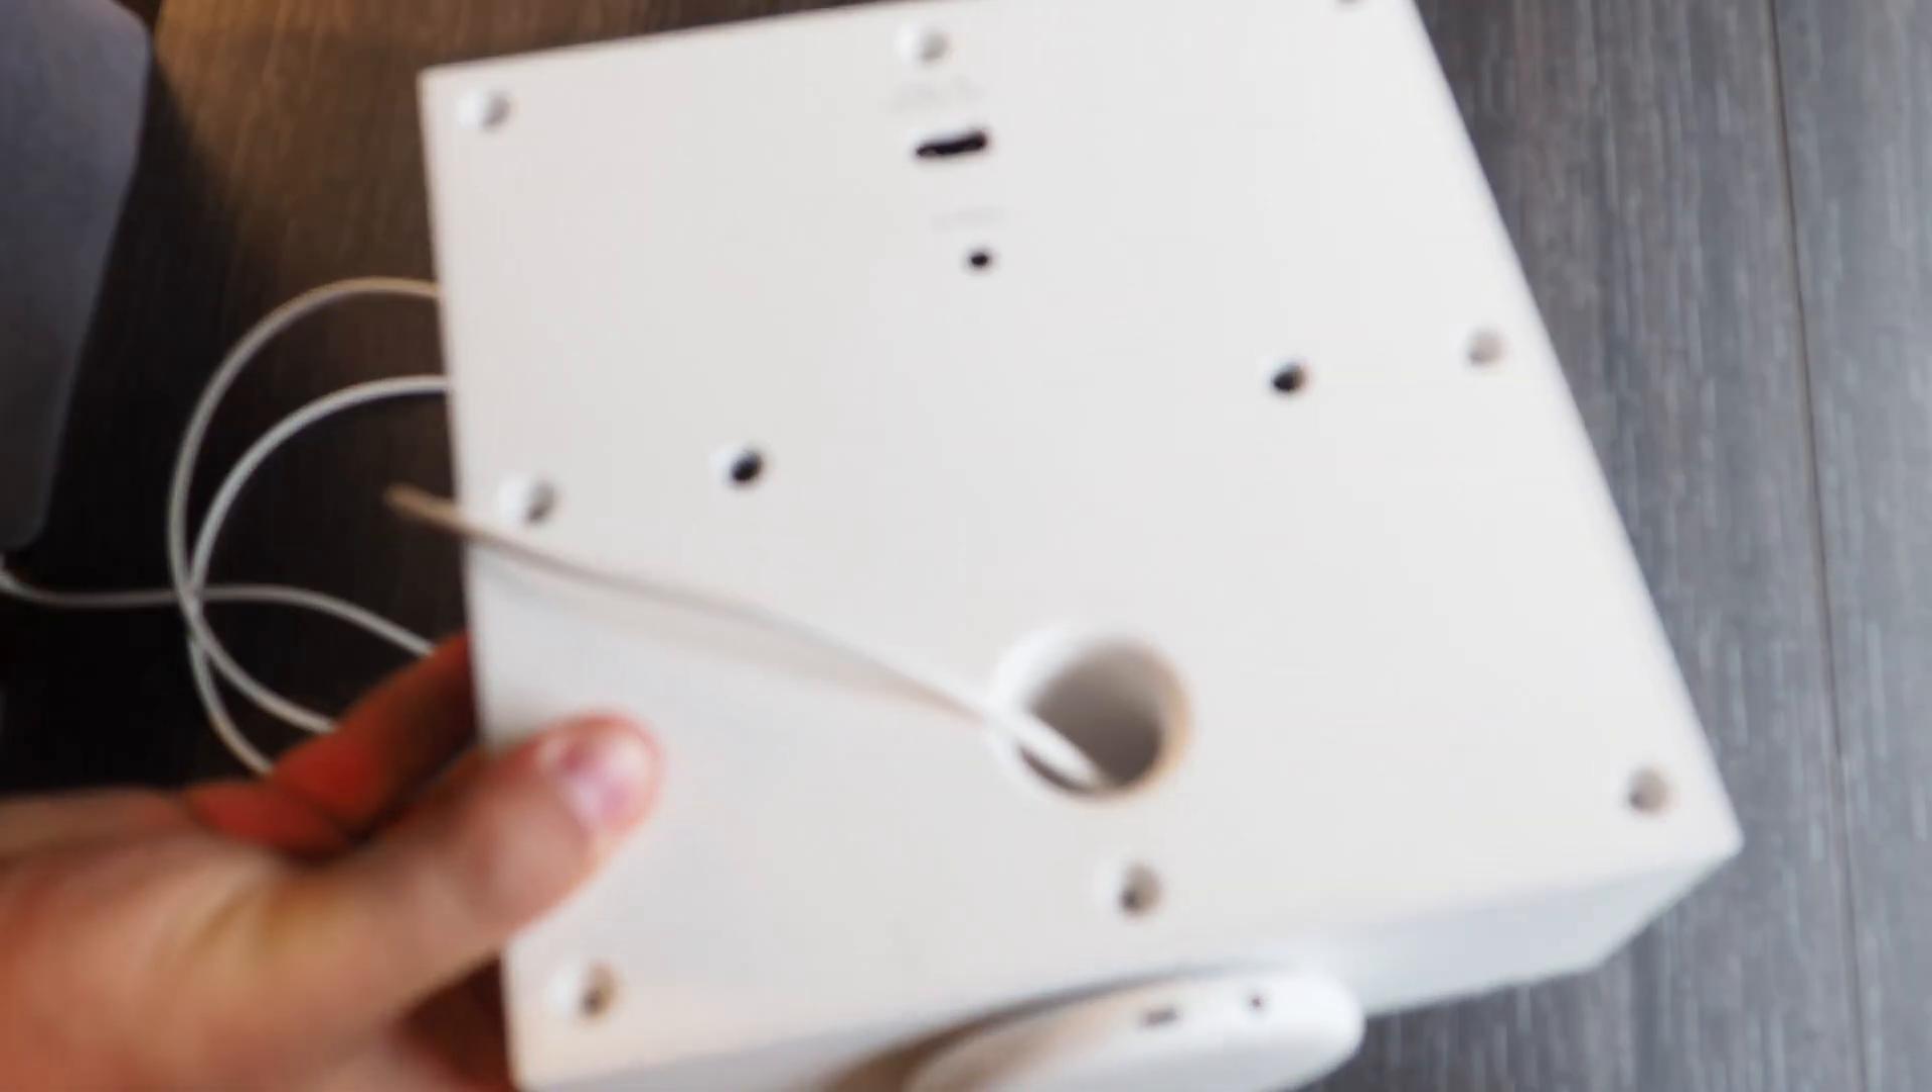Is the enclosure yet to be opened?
Yes.